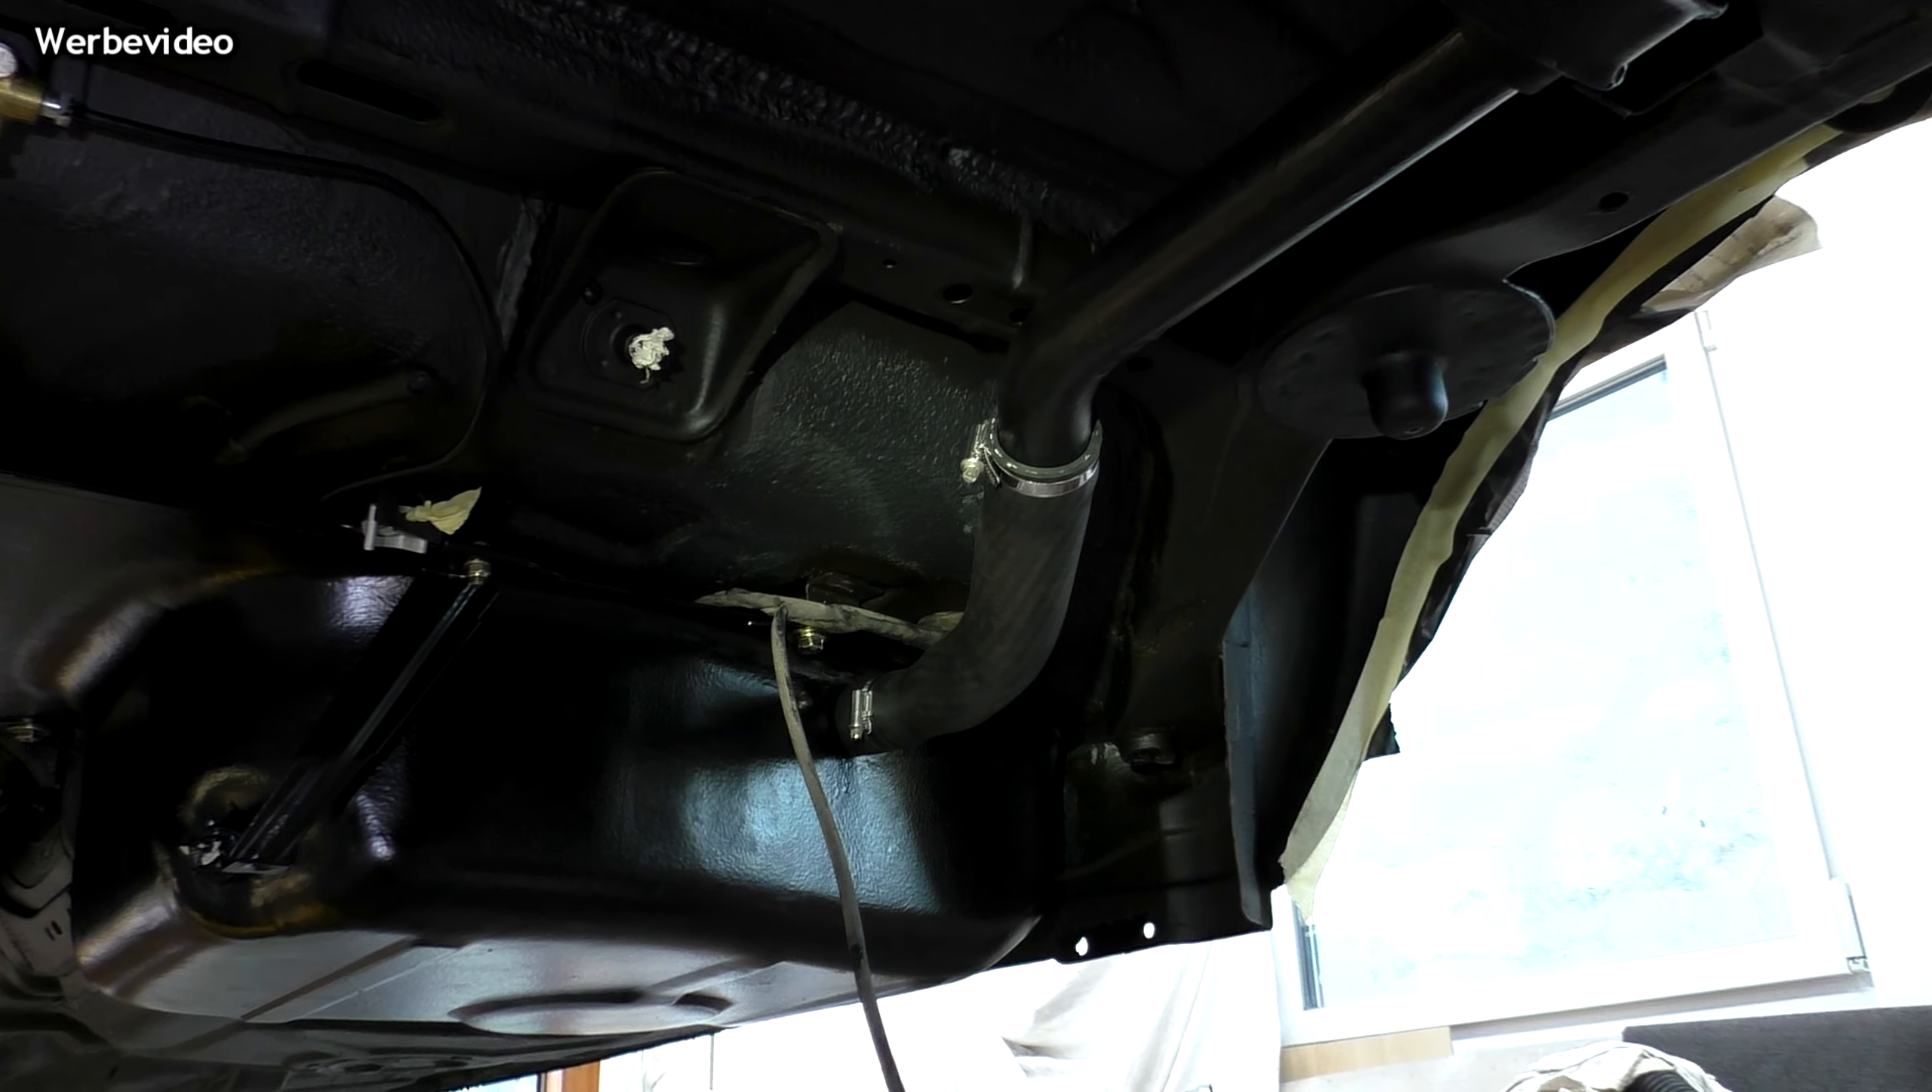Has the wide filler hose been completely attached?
Yes.